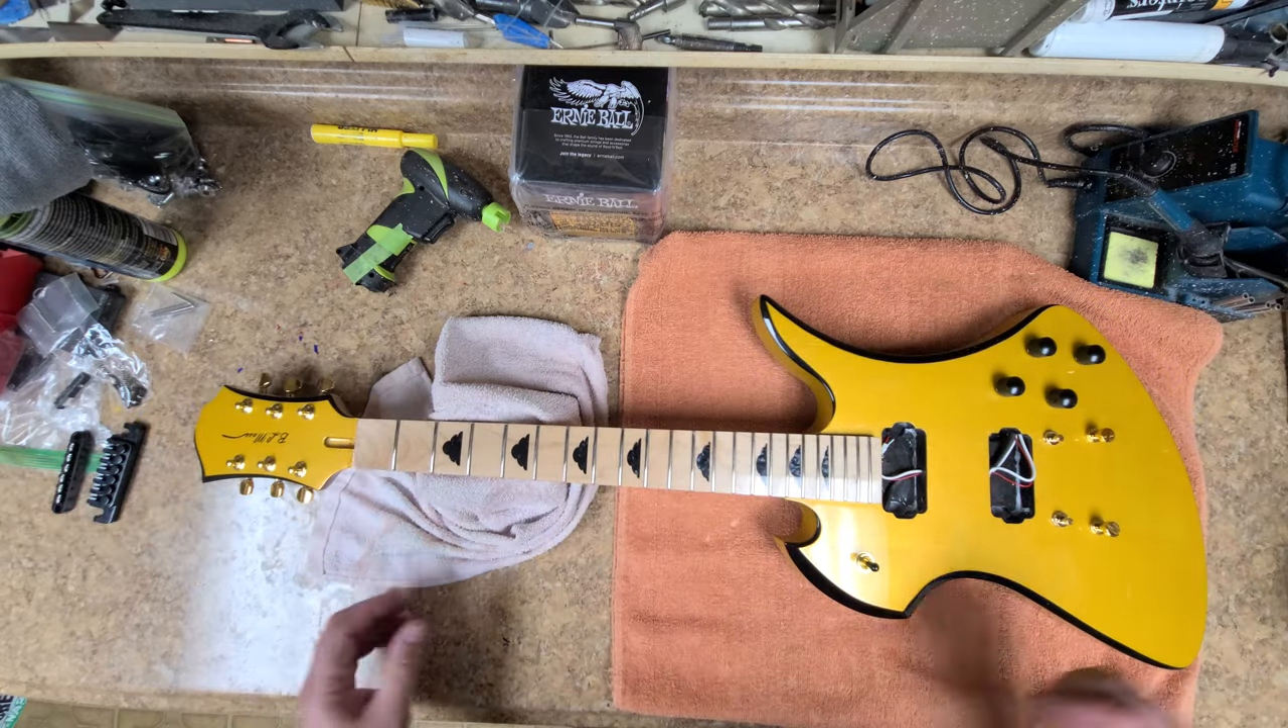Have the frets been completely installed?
Yes.